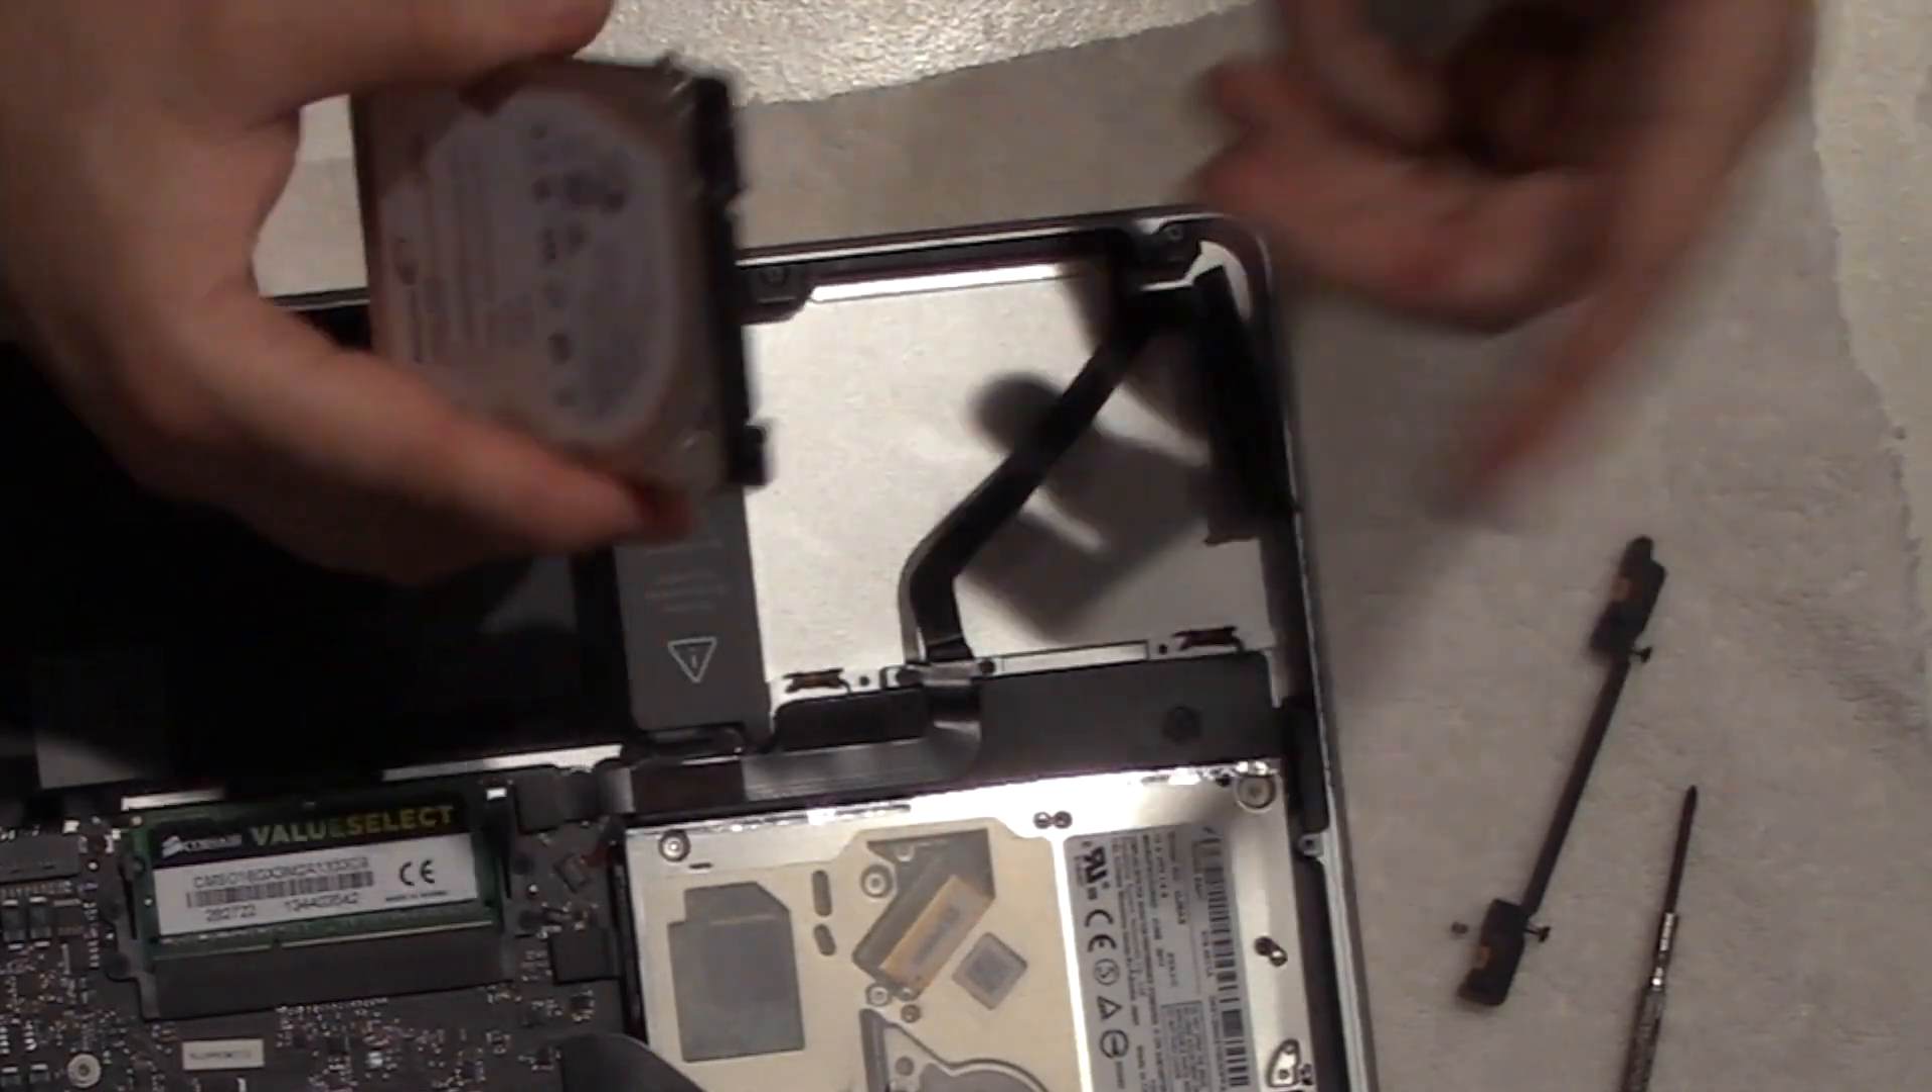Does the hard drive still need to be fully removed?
No.